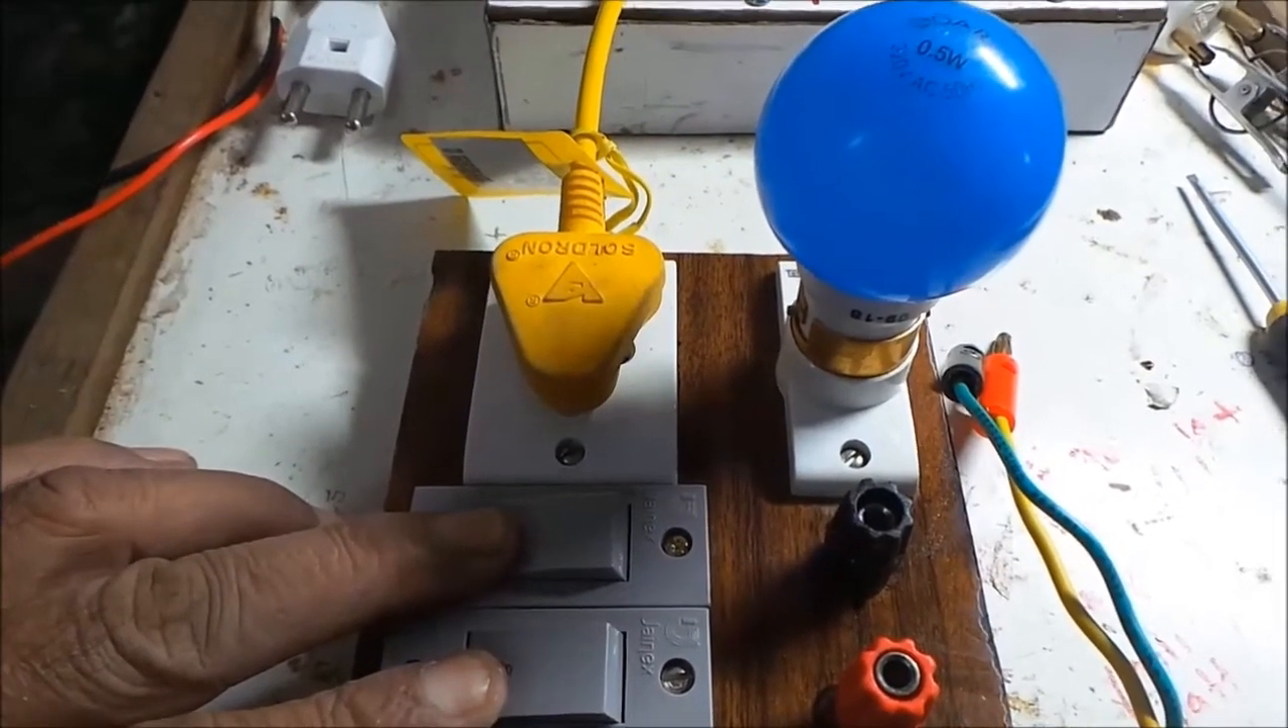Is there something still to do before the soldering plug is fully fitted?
No.